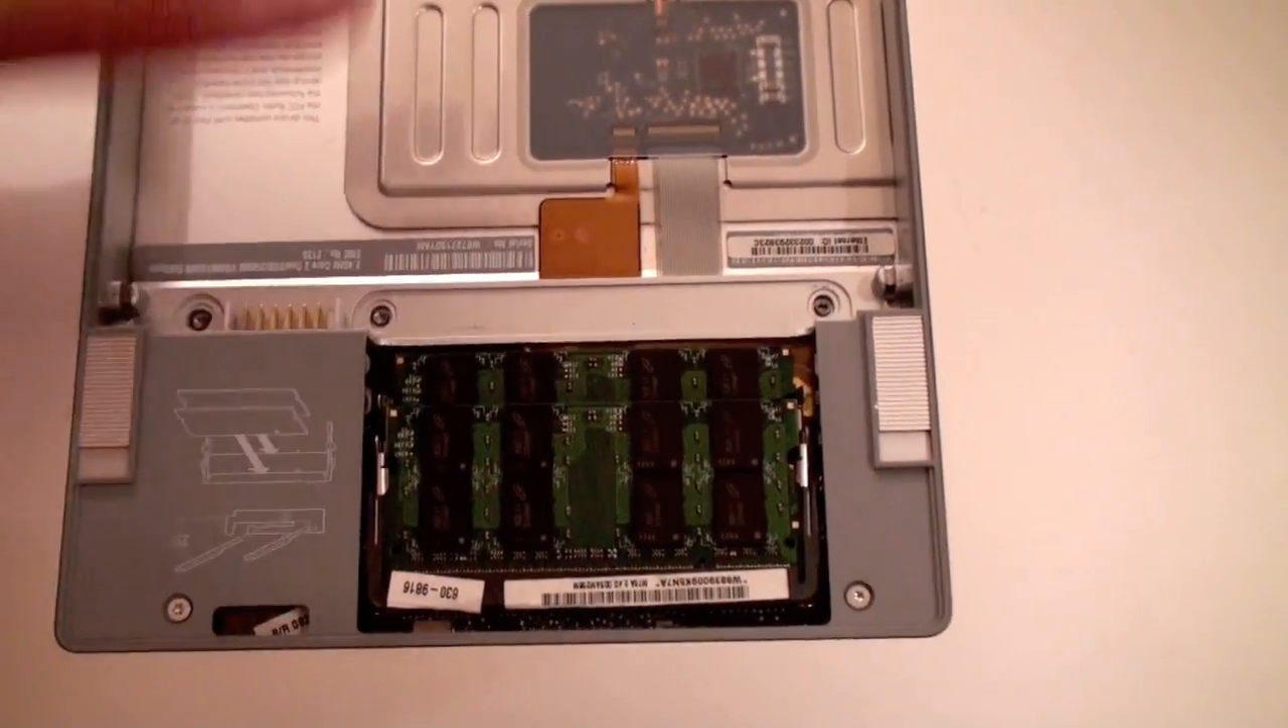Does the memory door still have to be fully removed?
No.